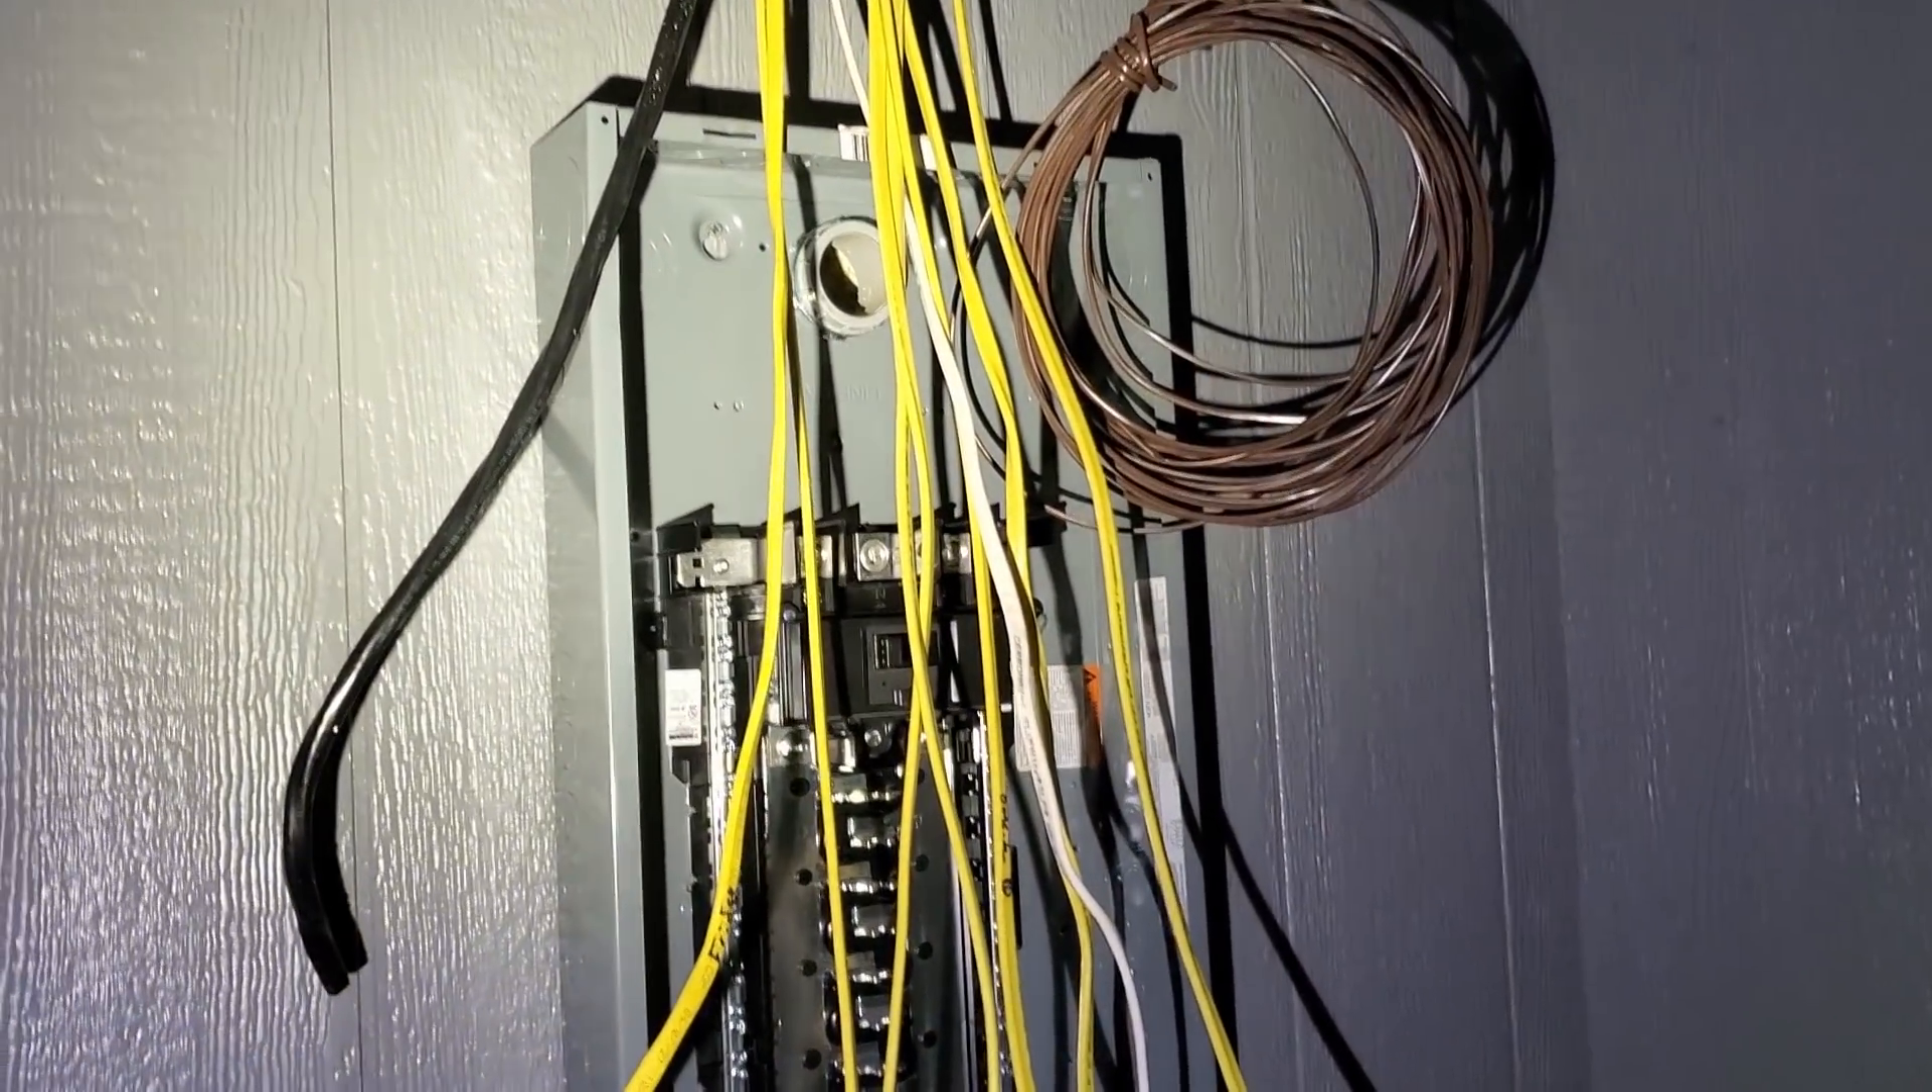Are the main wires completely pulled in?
No.